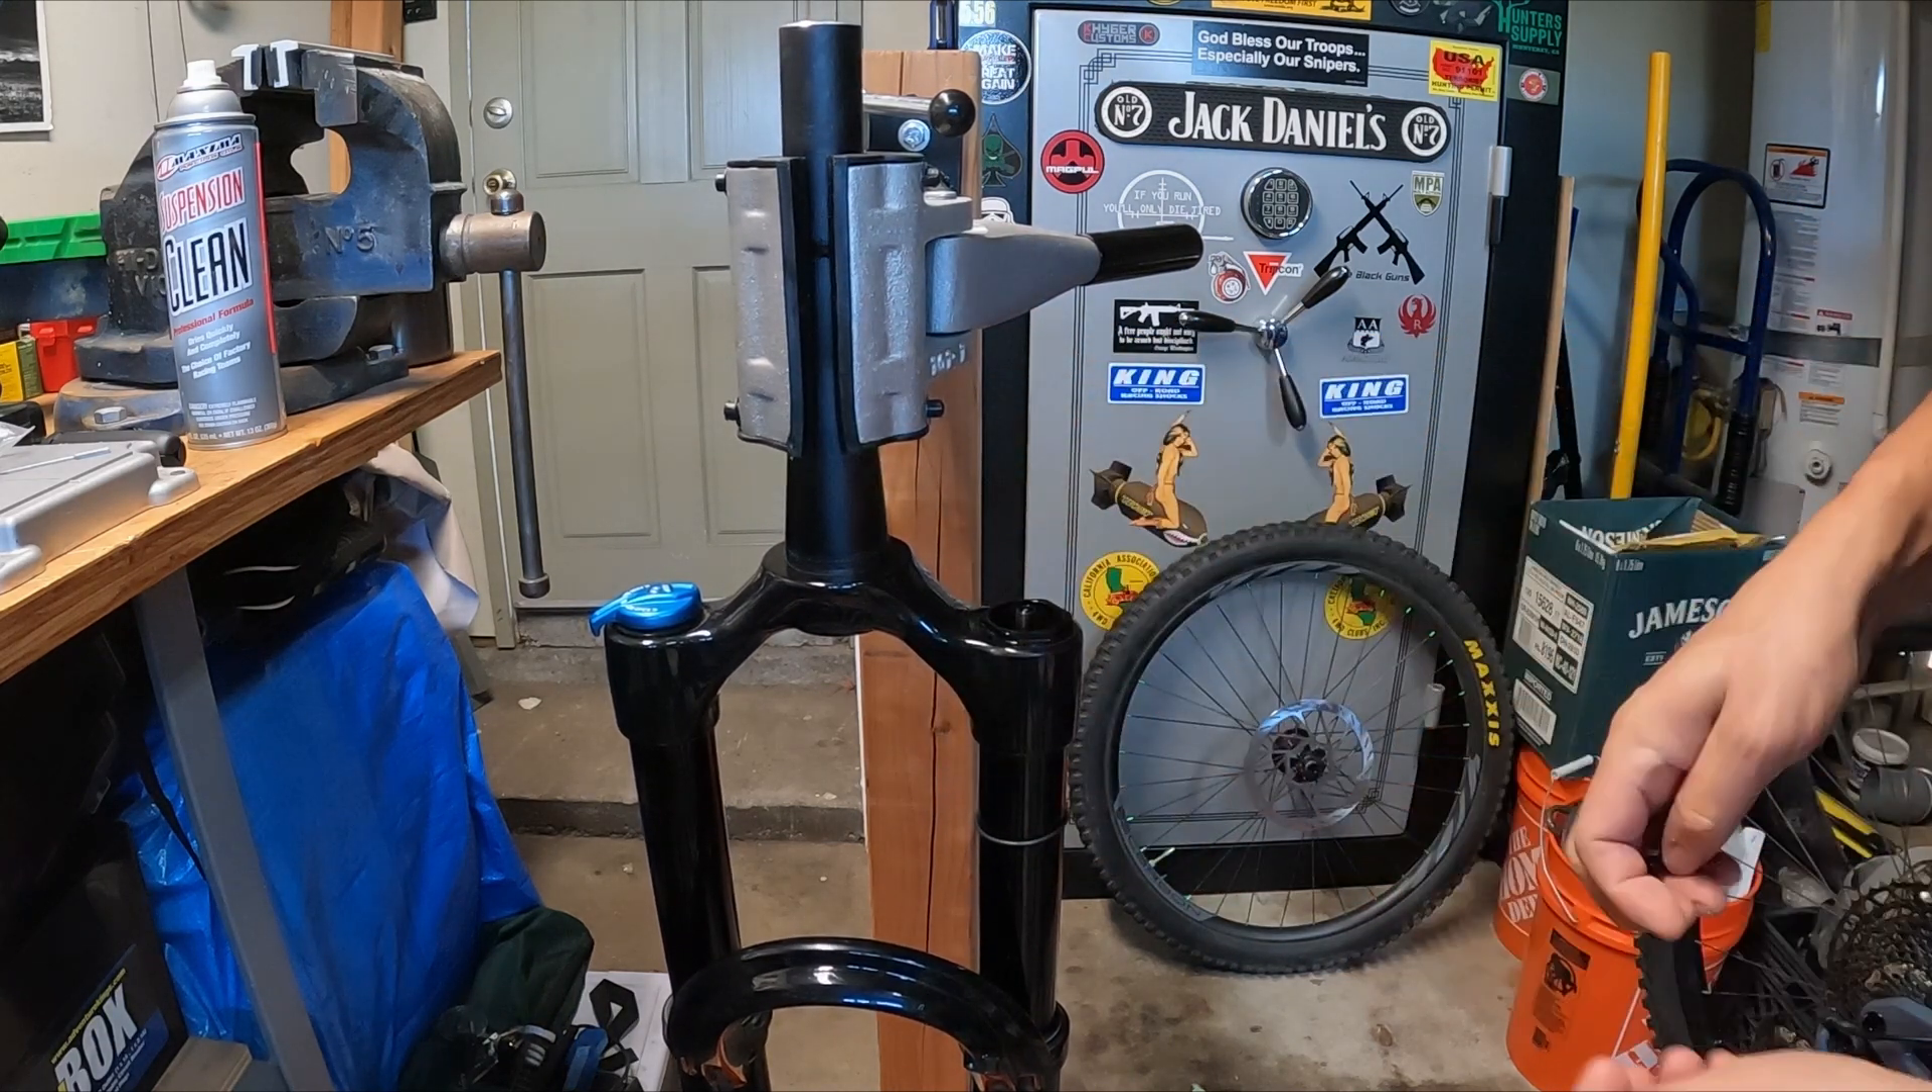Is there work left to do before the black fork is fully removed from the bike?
No.